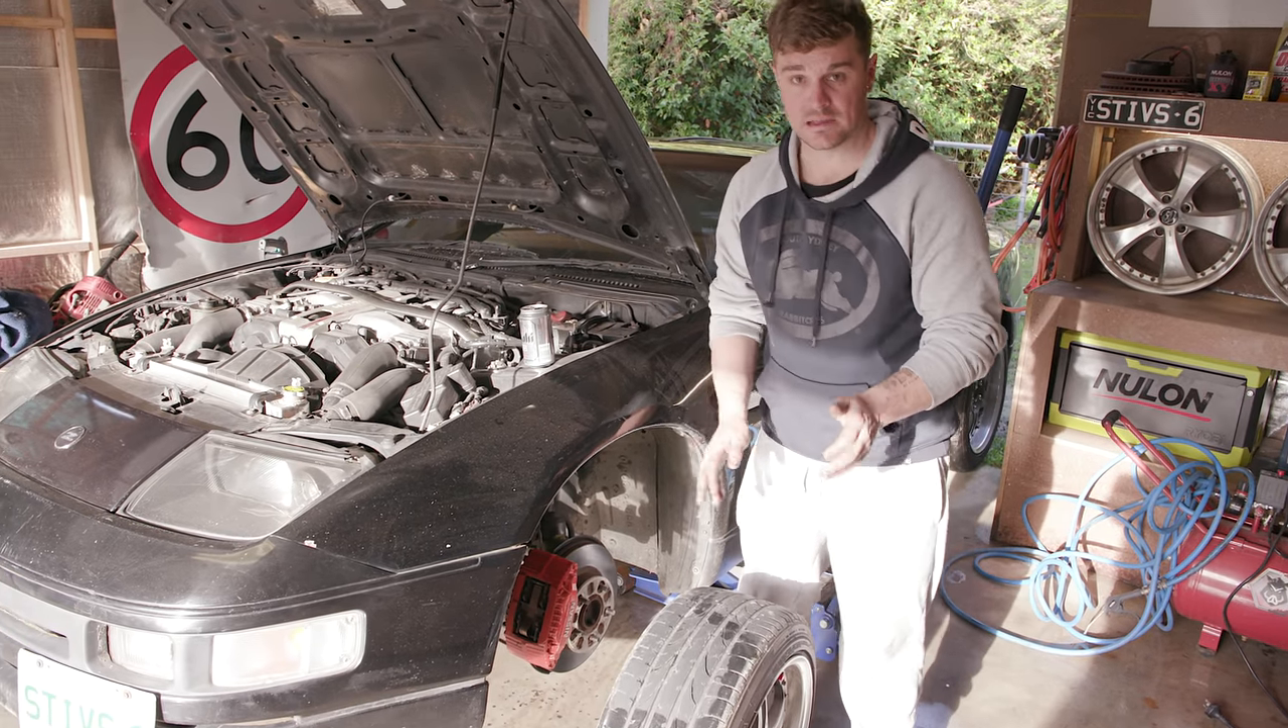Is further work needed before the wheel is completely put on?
Yes.